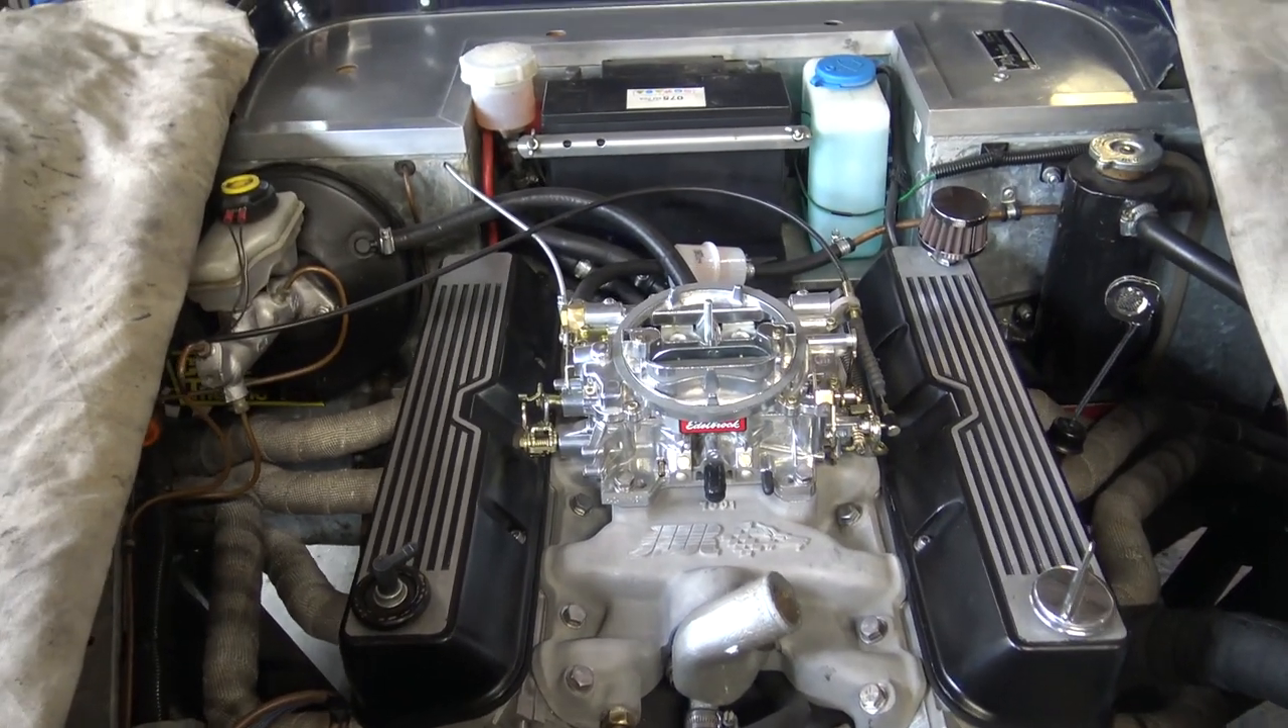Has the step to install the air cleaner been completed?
No.